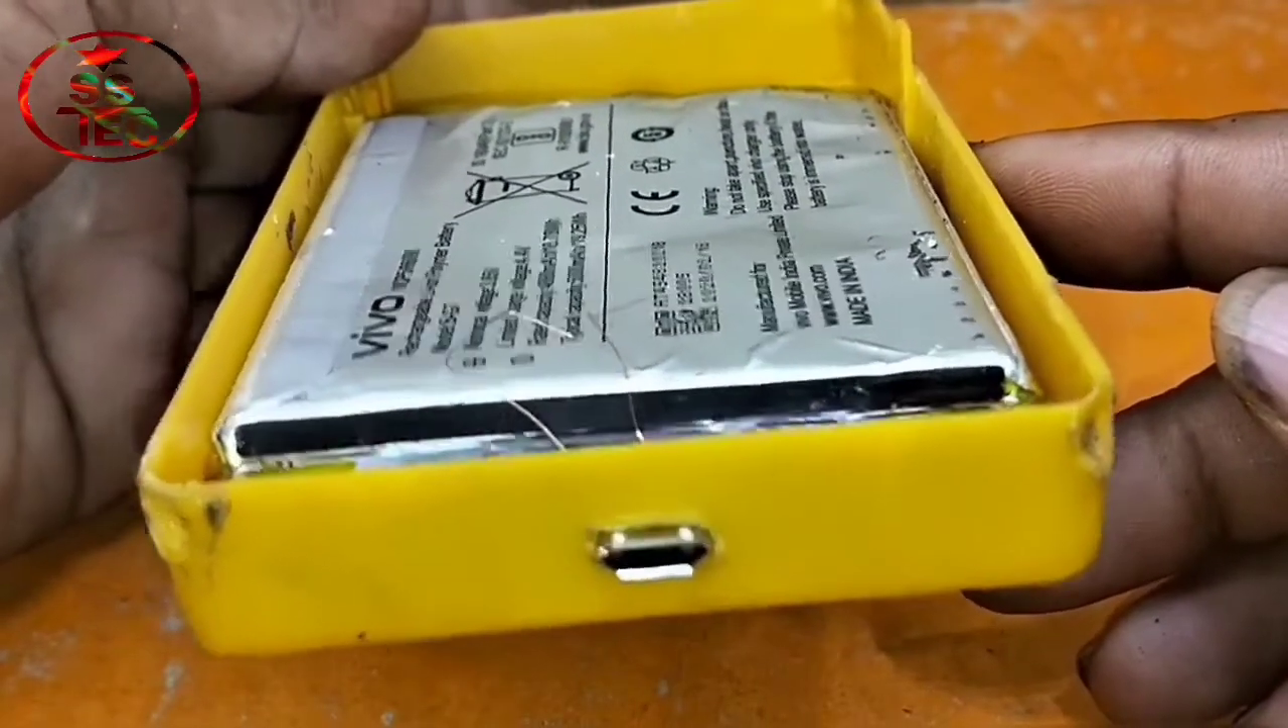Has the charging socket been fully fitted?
Yes.